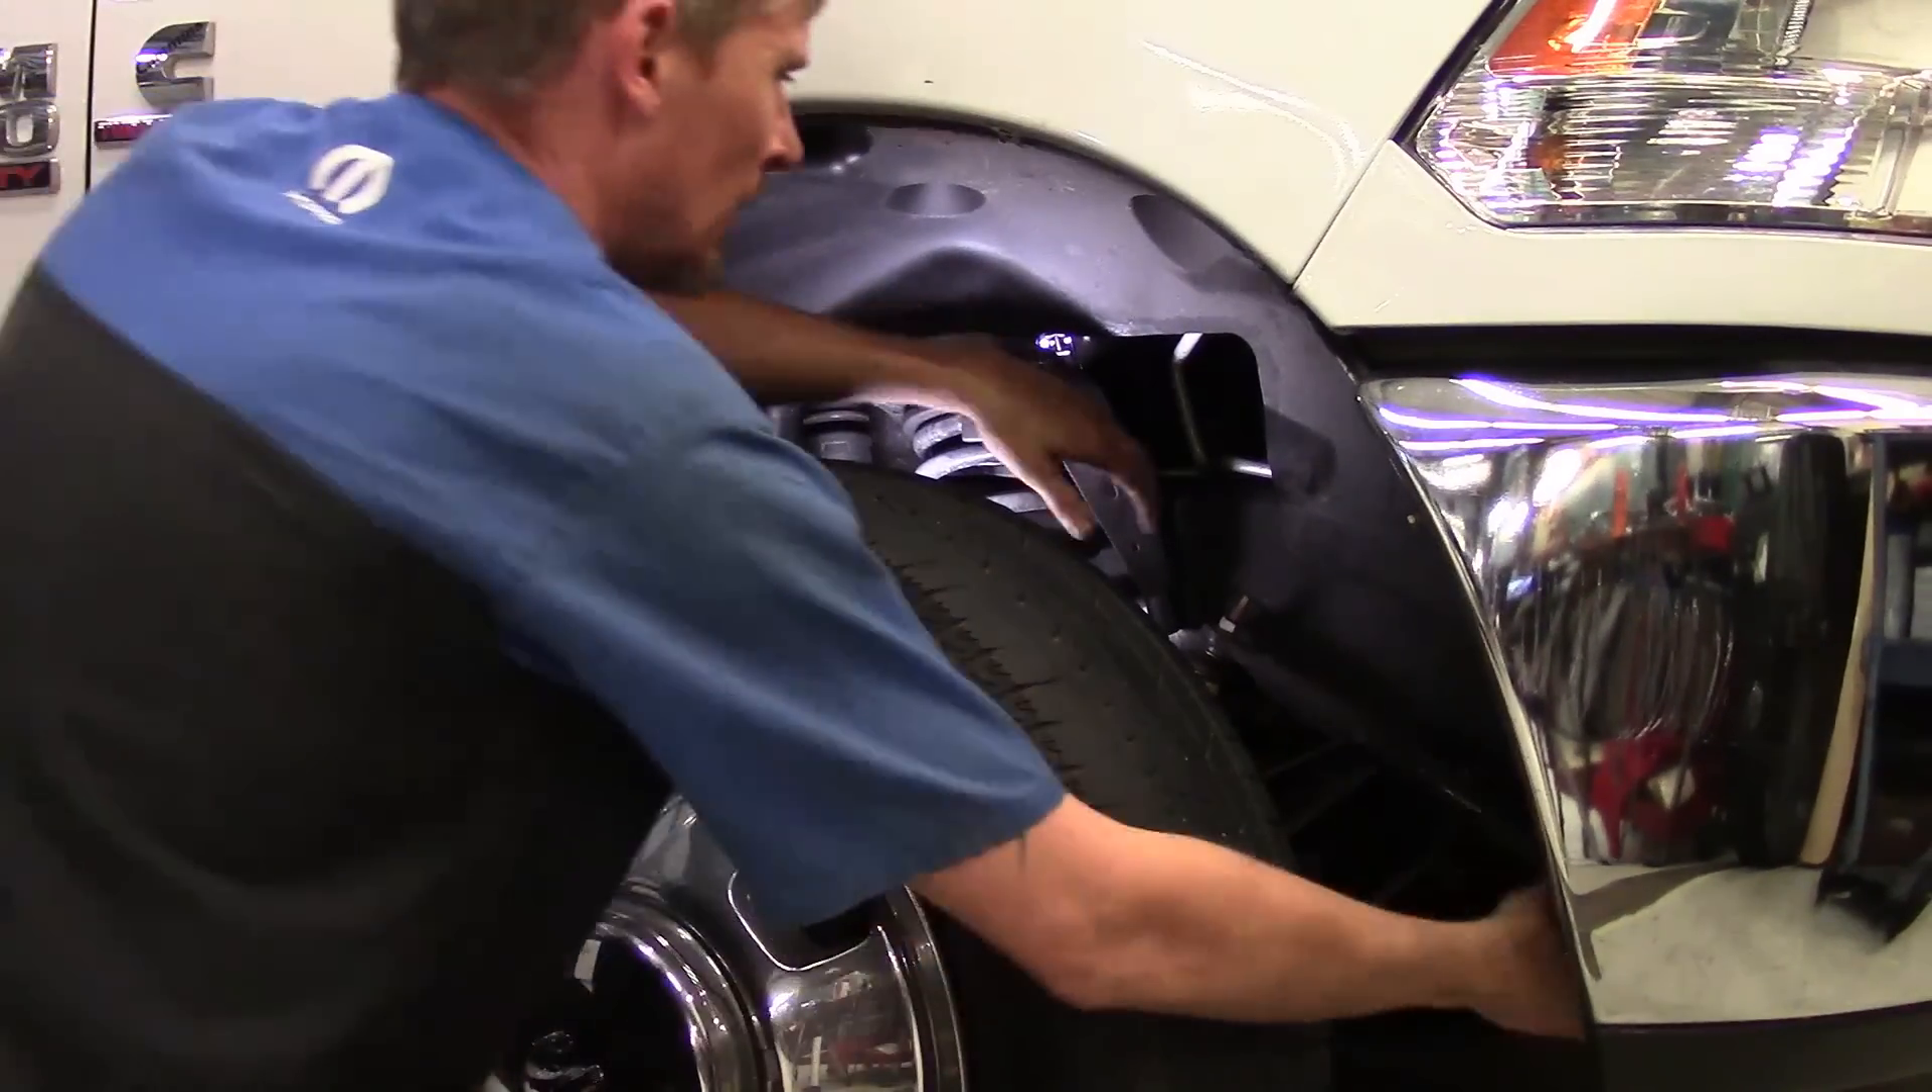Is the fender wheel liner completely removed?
No.